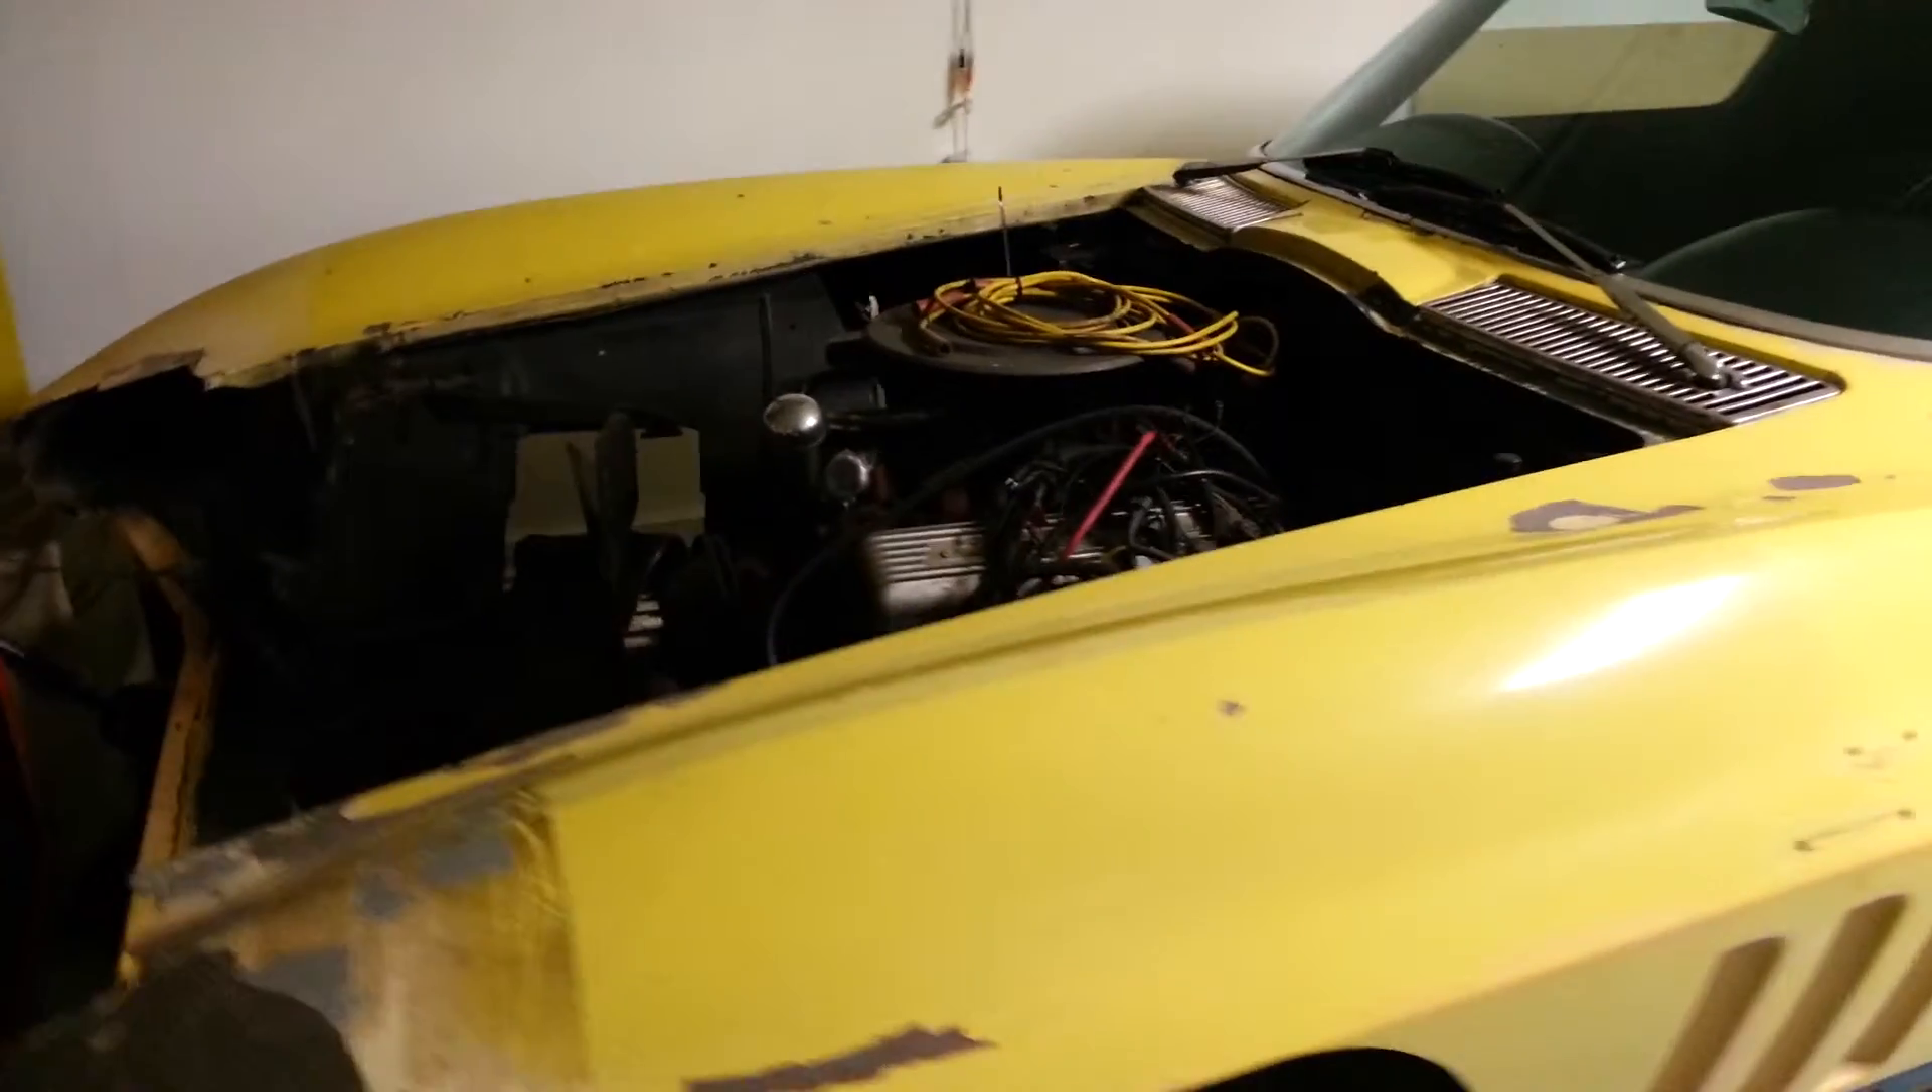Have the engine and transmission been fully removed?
No.